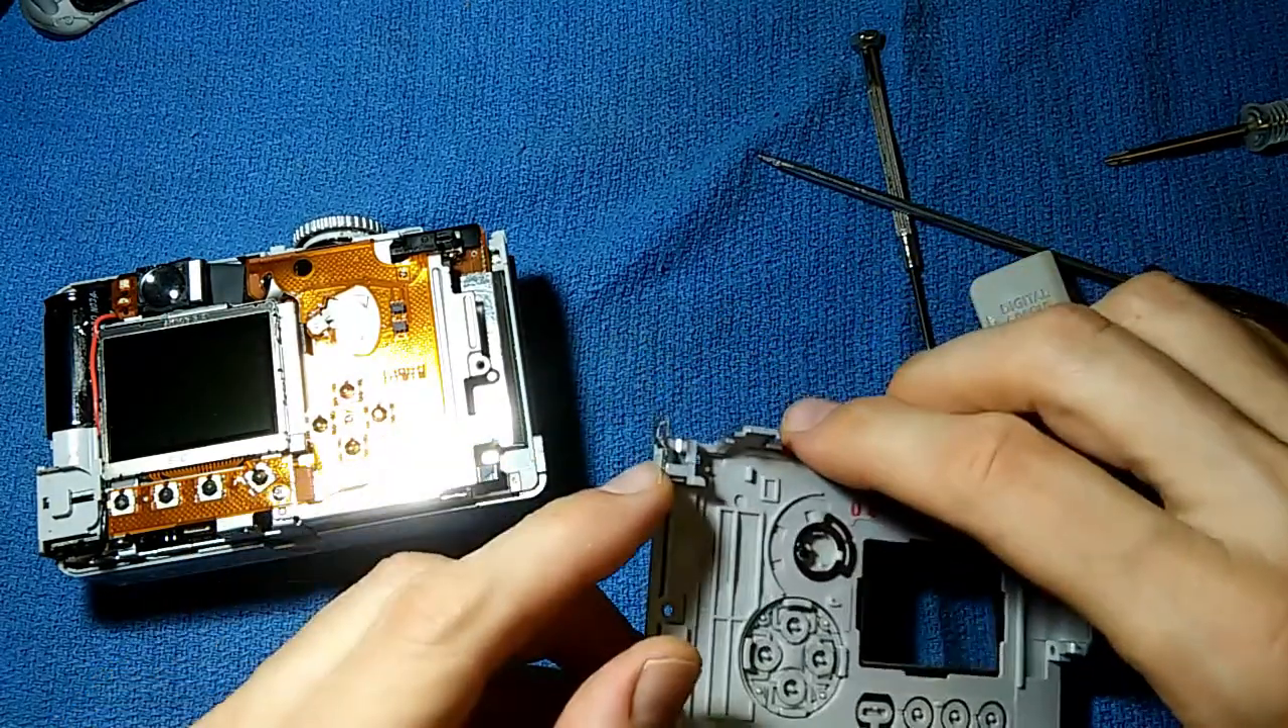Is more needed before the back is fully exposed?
No.